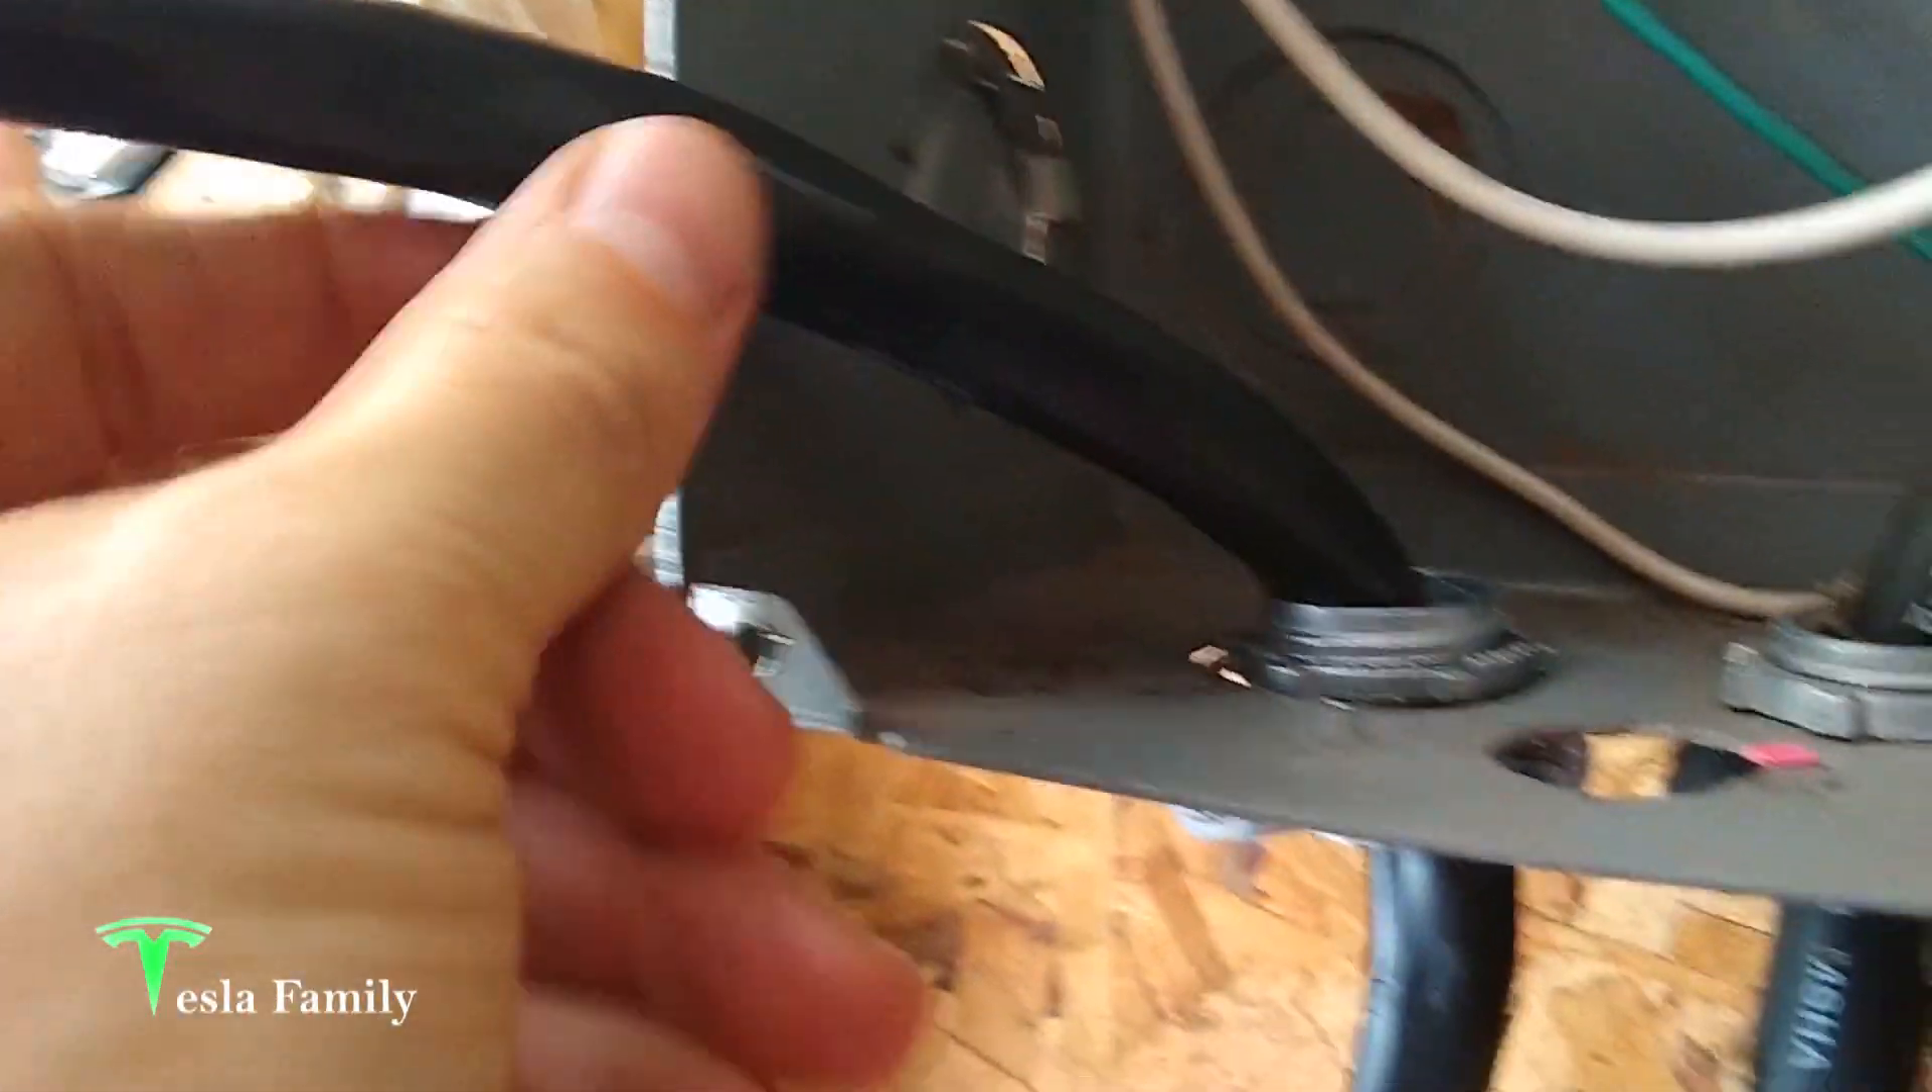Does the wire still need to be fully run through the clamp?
No.